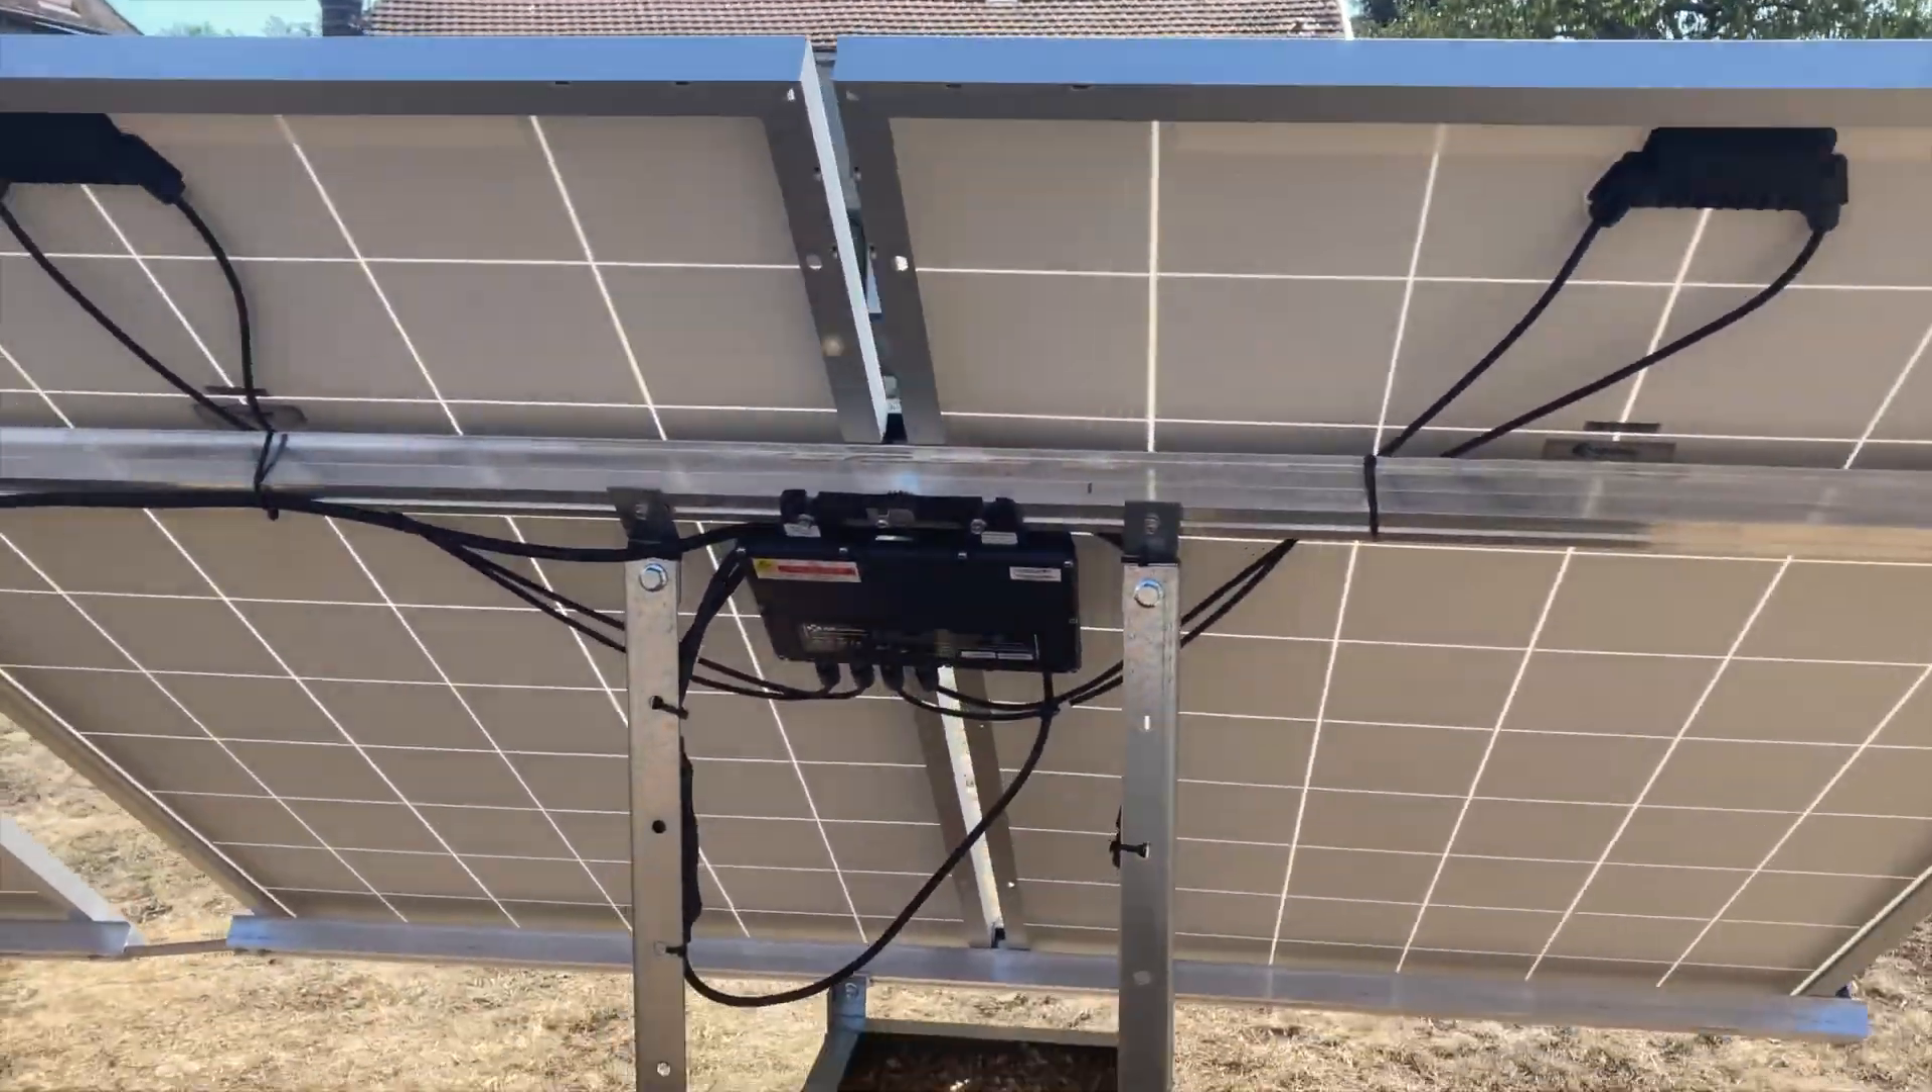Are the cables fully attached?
Yes.